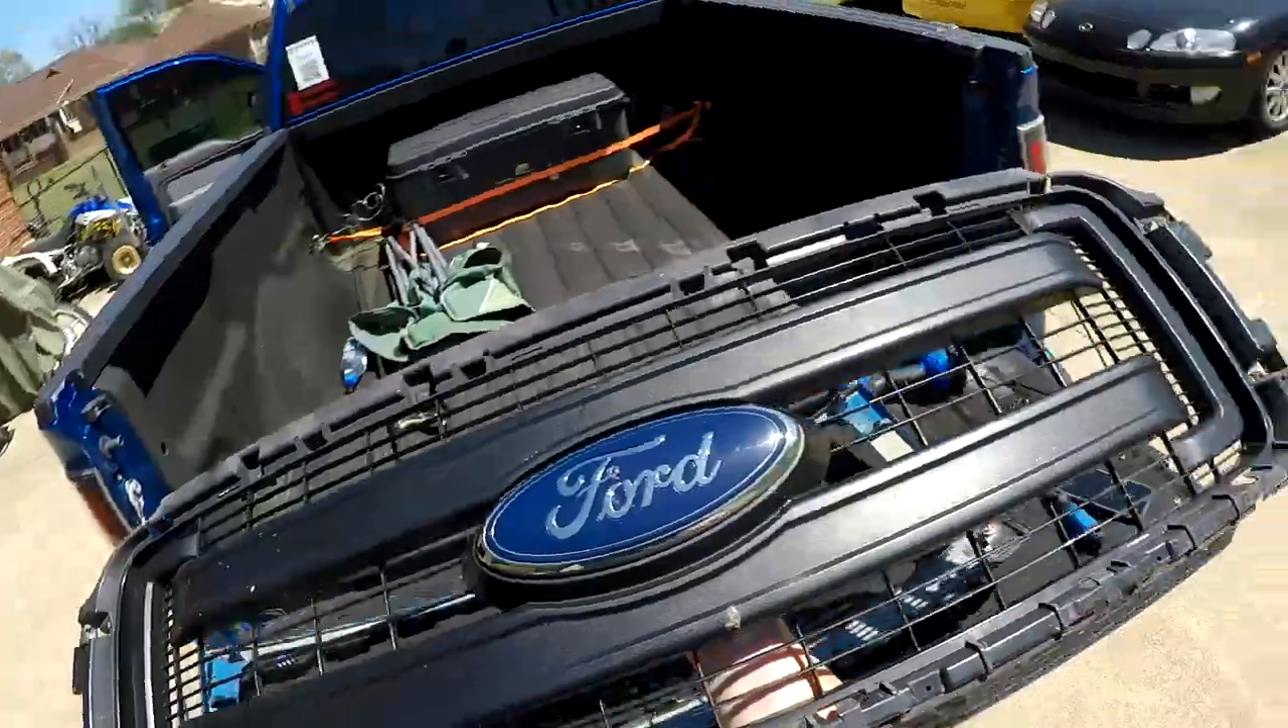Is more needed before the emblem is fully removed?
Yes.